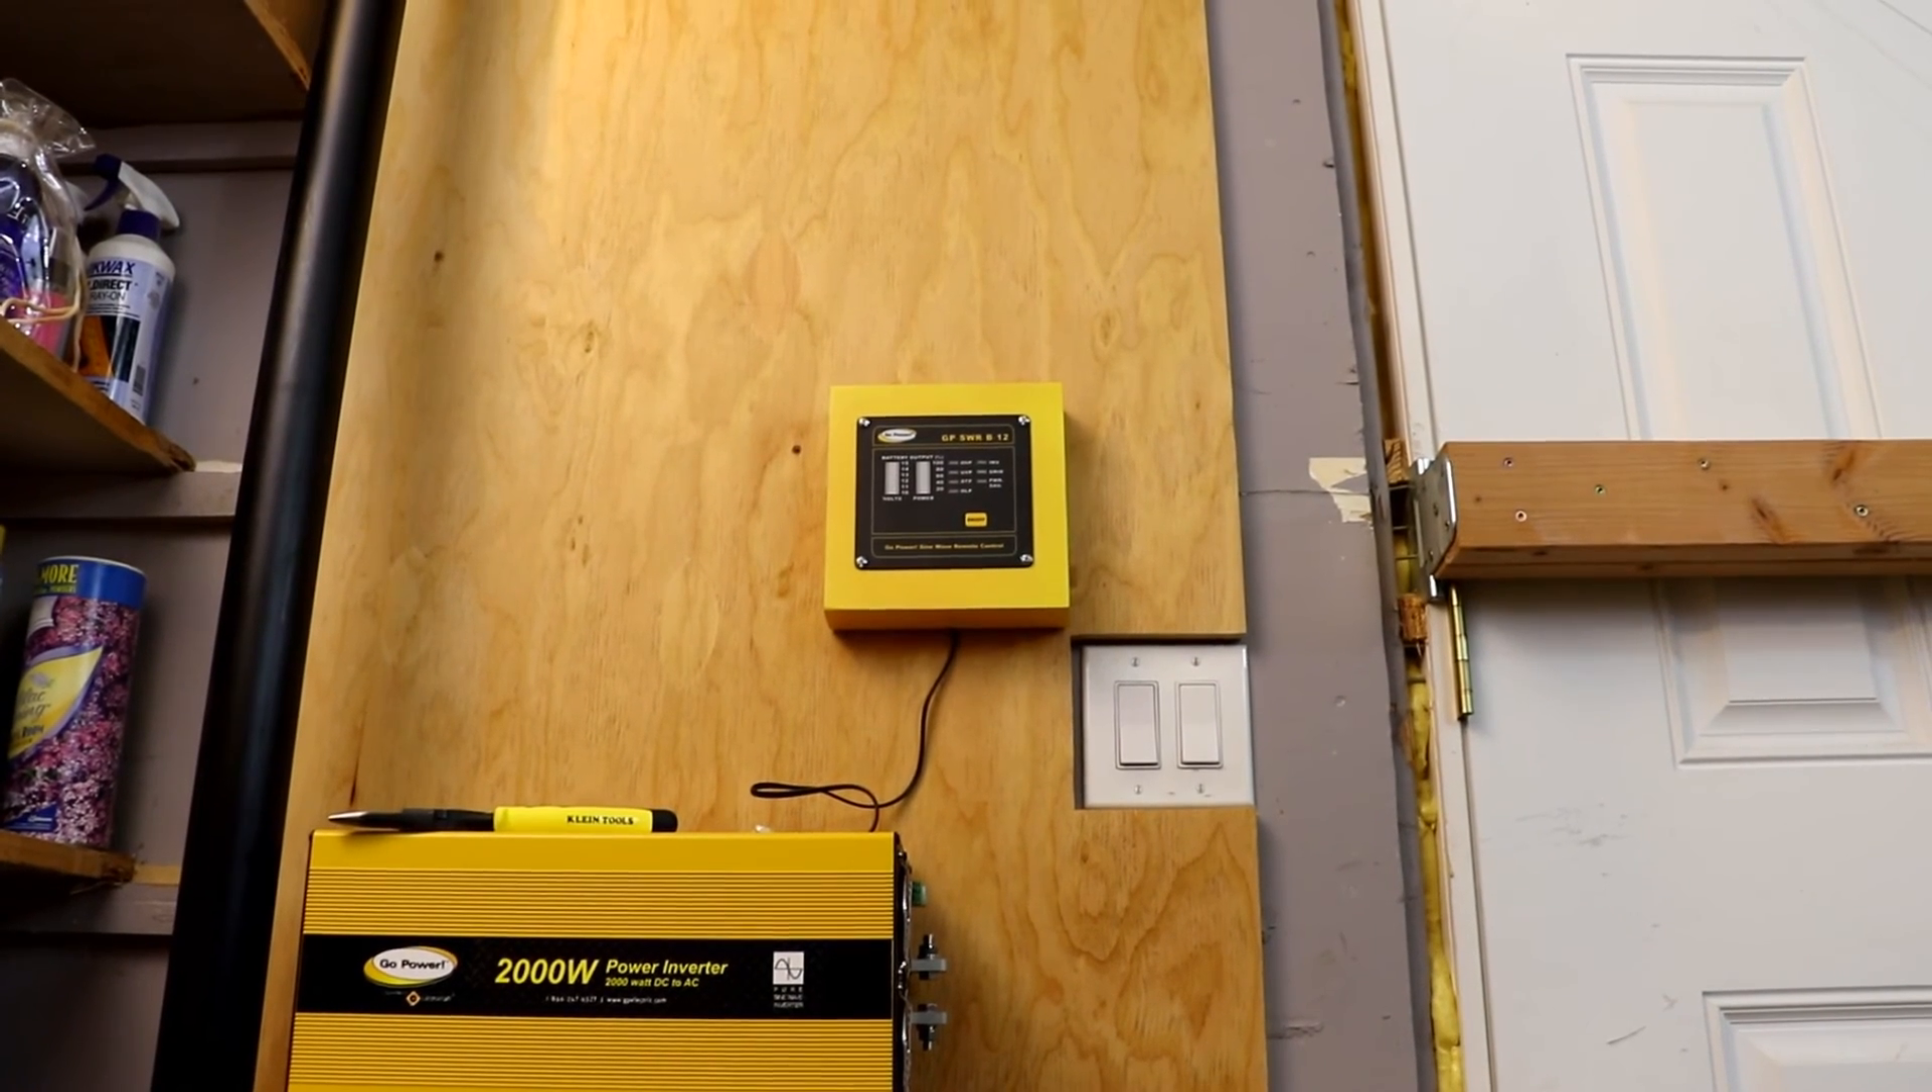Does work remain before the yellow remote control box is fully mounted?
No.